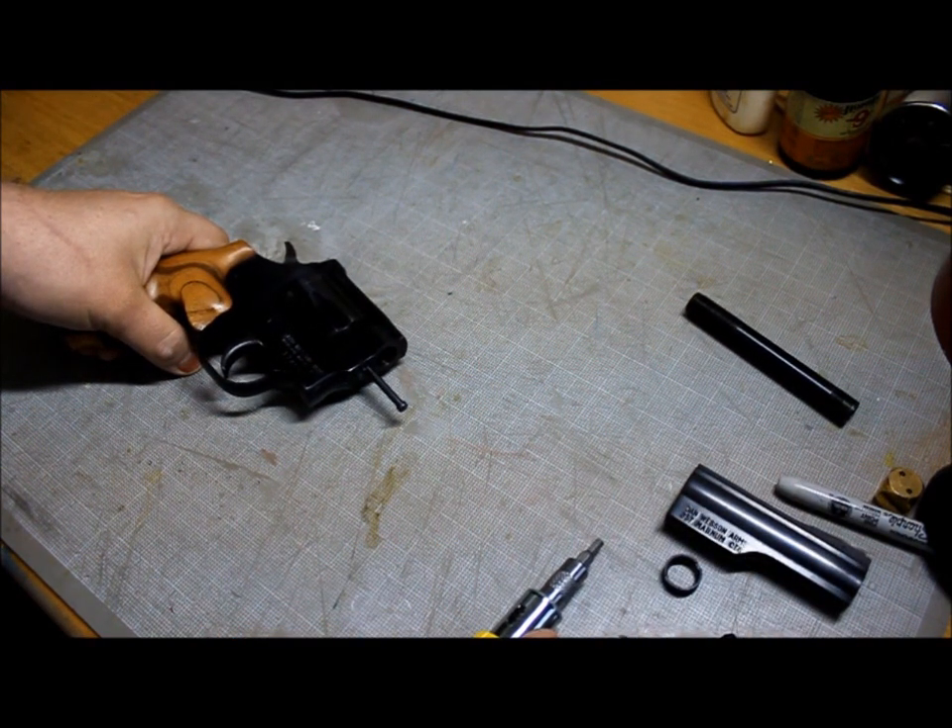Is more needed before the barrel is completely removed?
No.